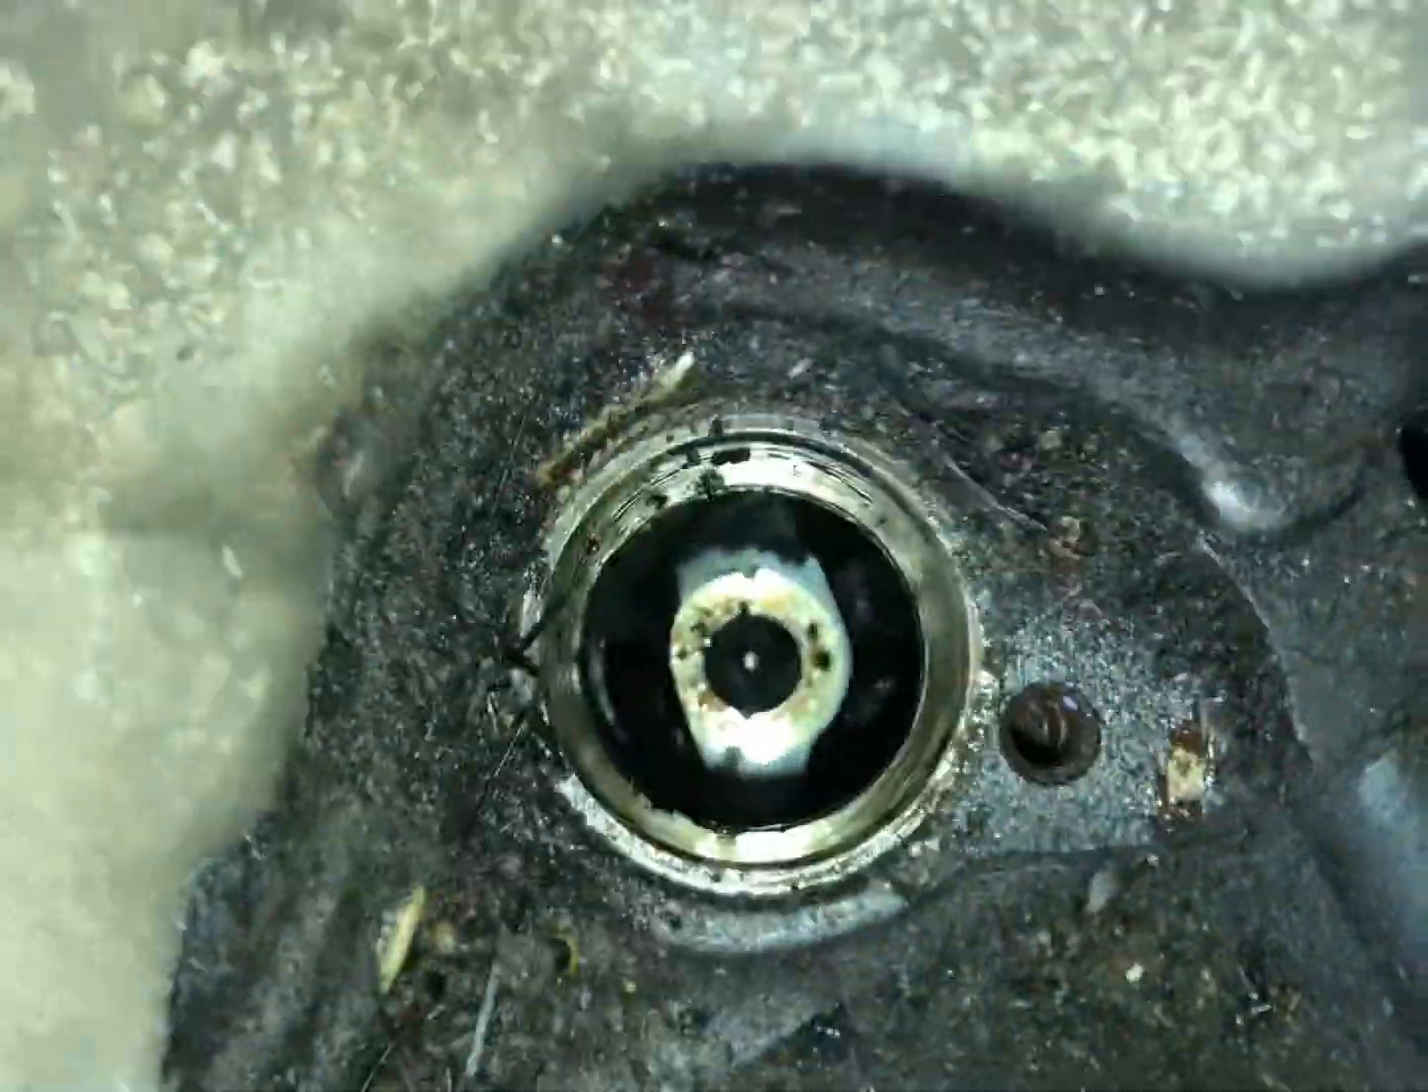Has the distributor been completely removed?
Yes.